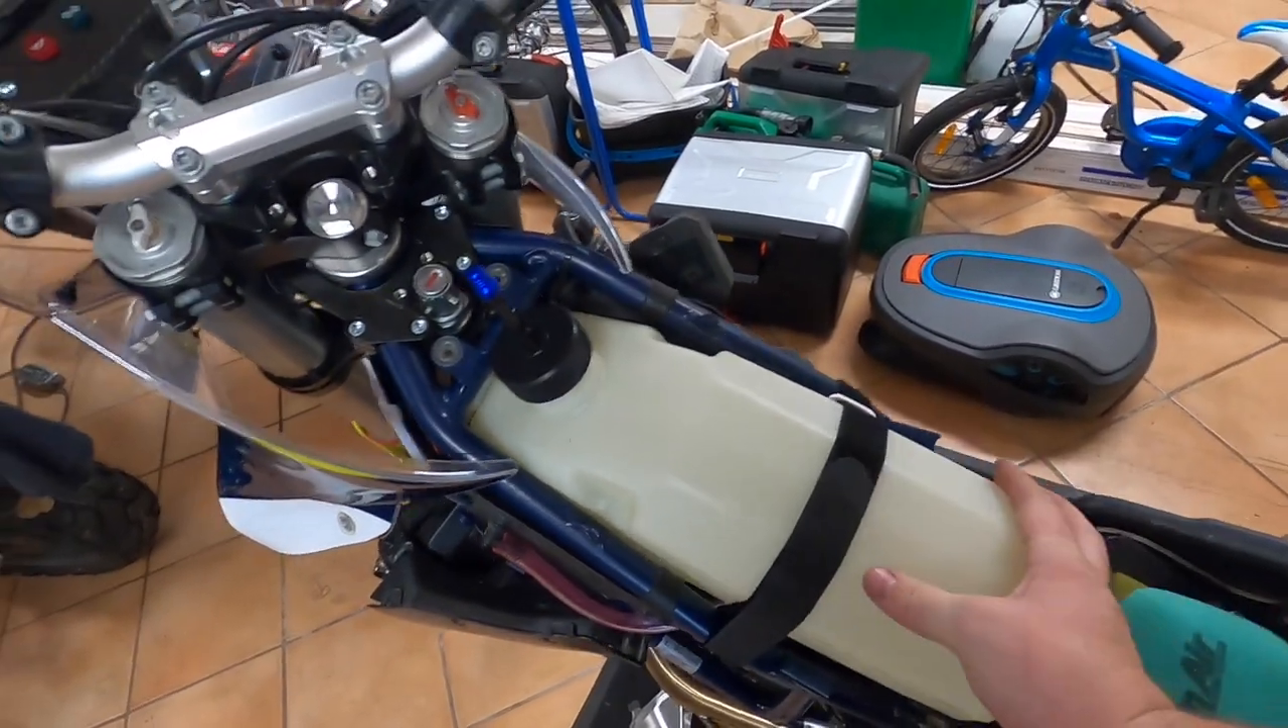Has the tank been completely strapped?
Yes.